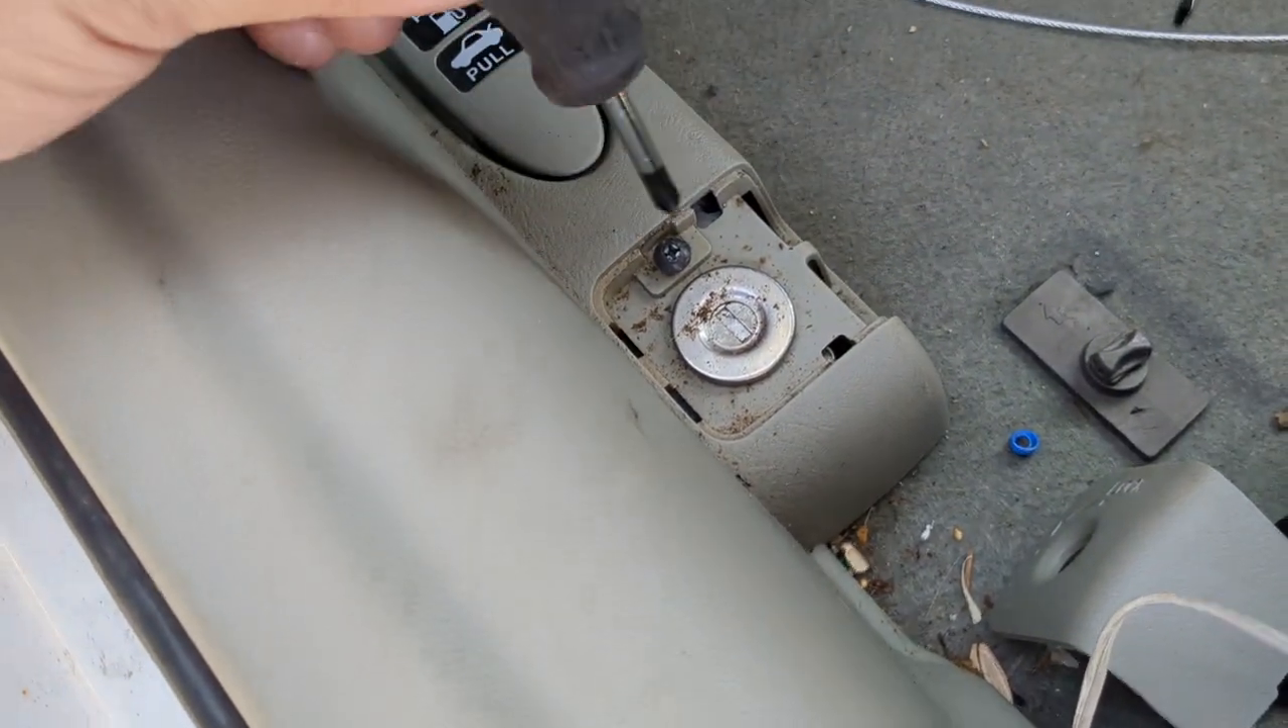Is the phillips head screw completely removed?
No.